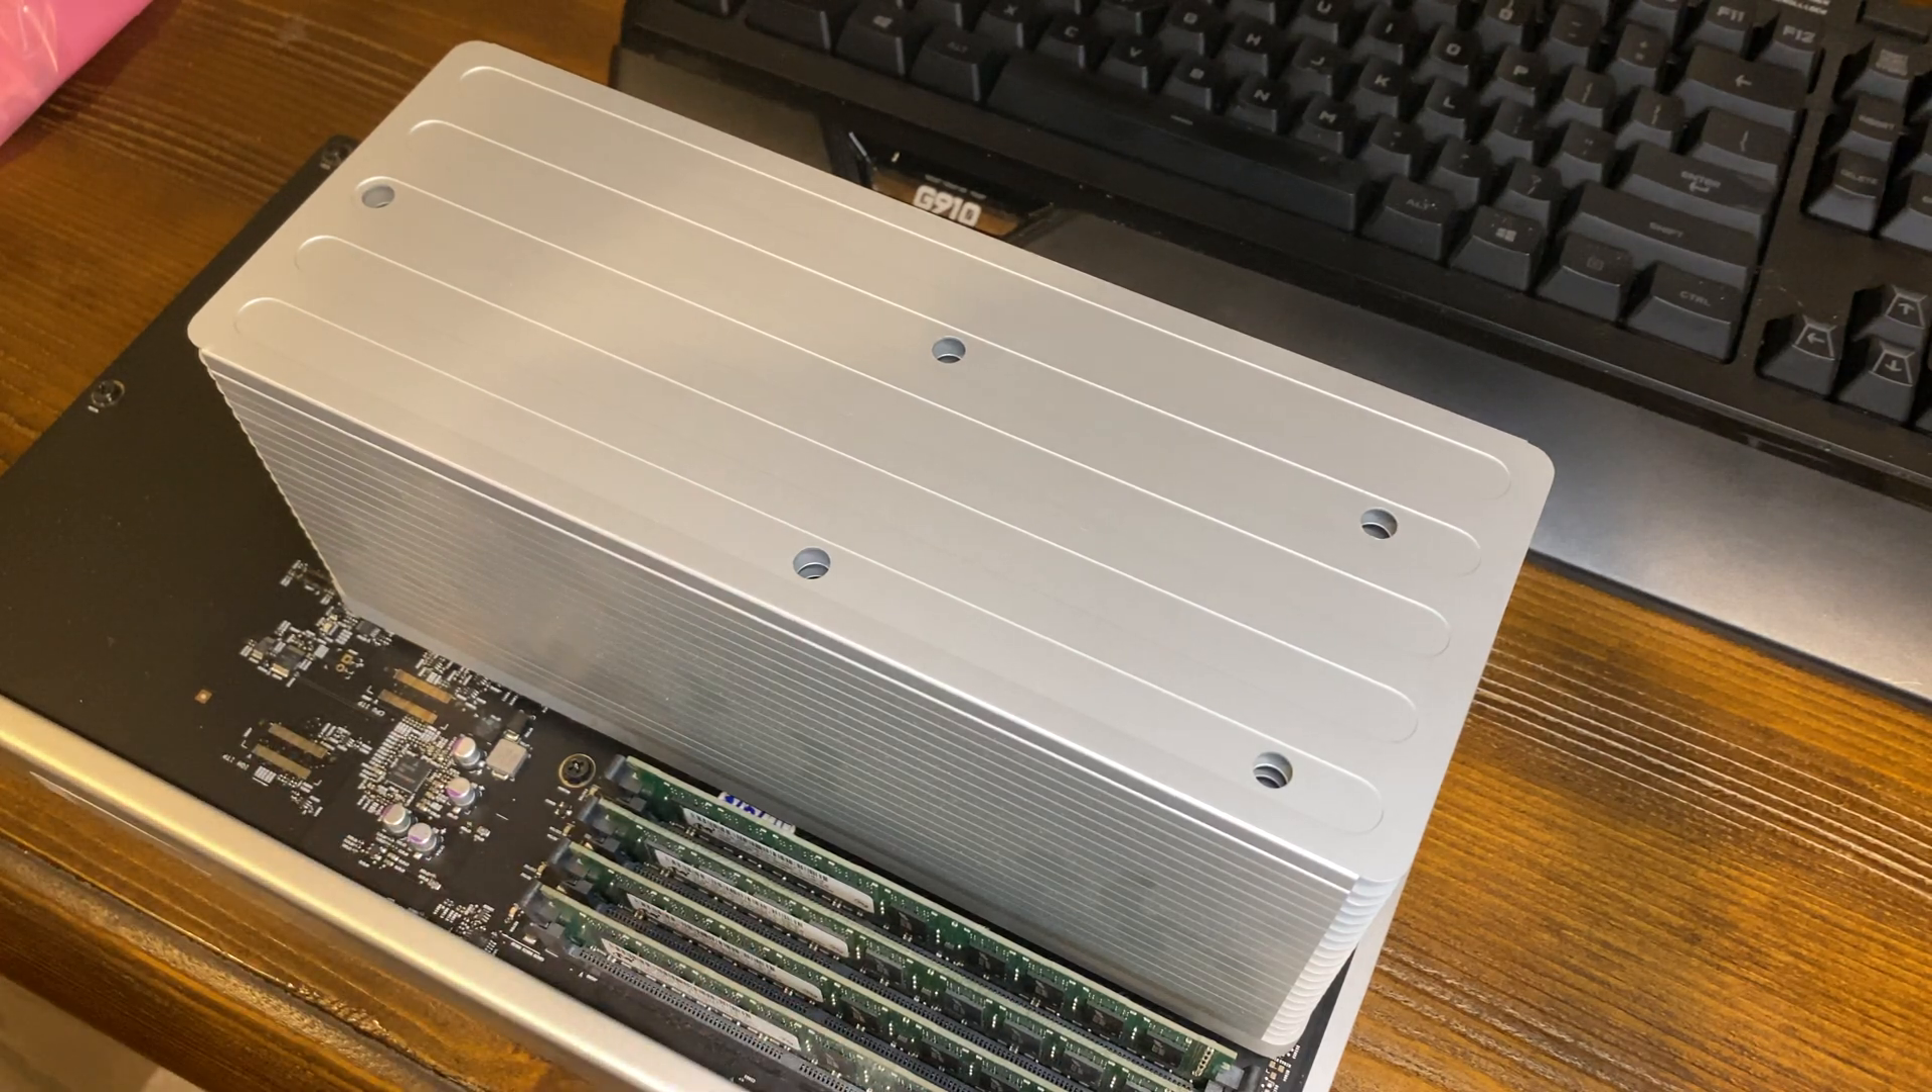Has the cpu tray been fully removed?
Yes.